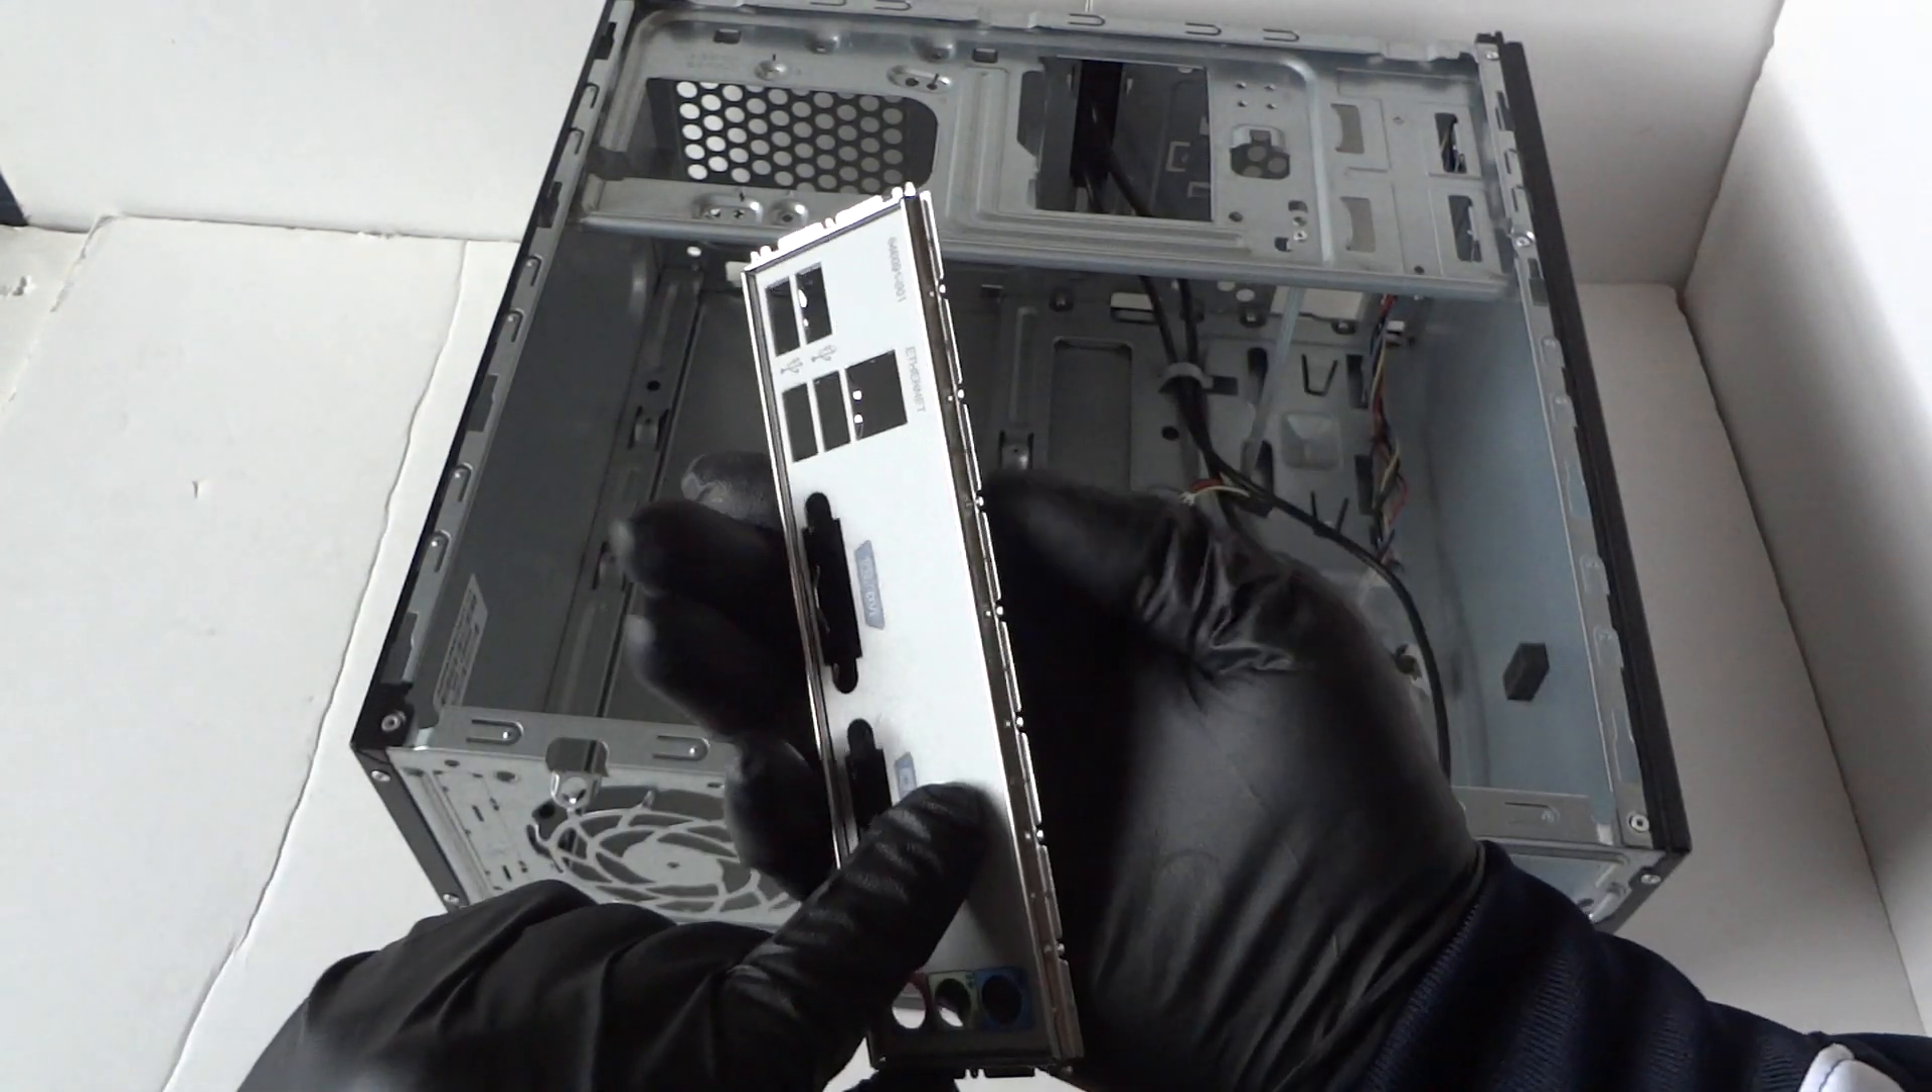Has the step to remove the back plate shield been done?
Yes.